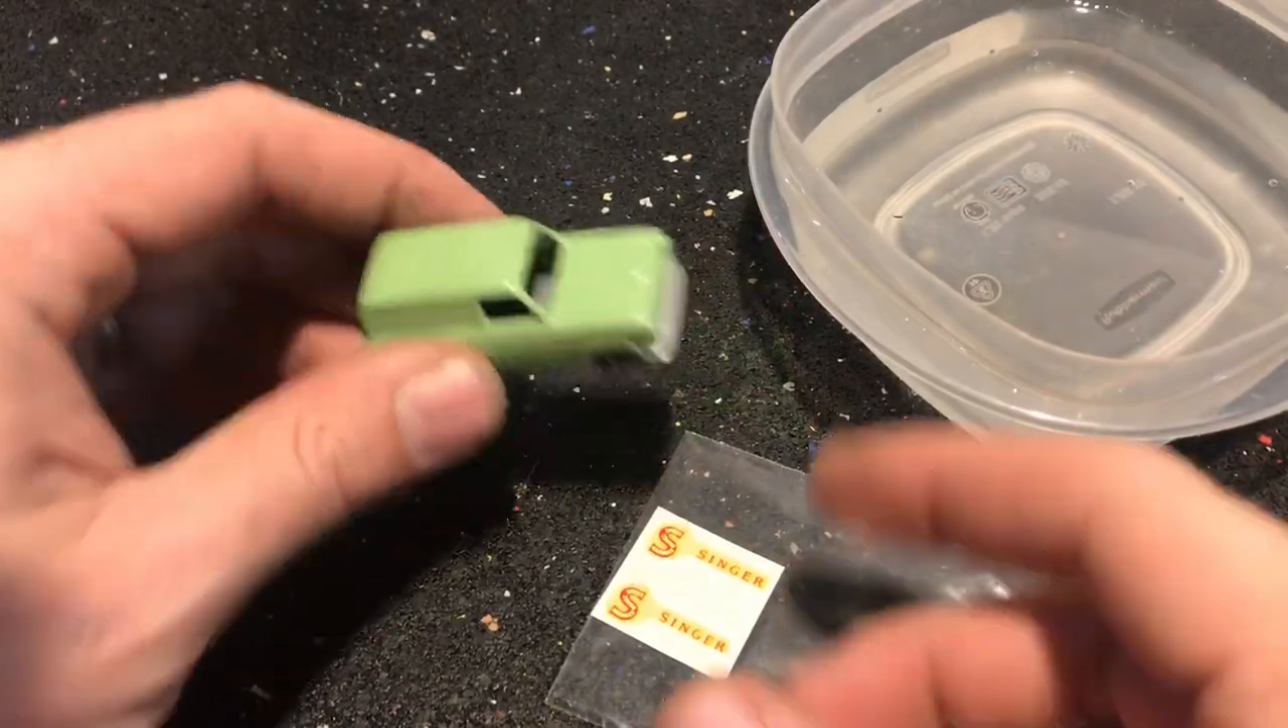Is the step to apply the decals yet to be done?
Yes.